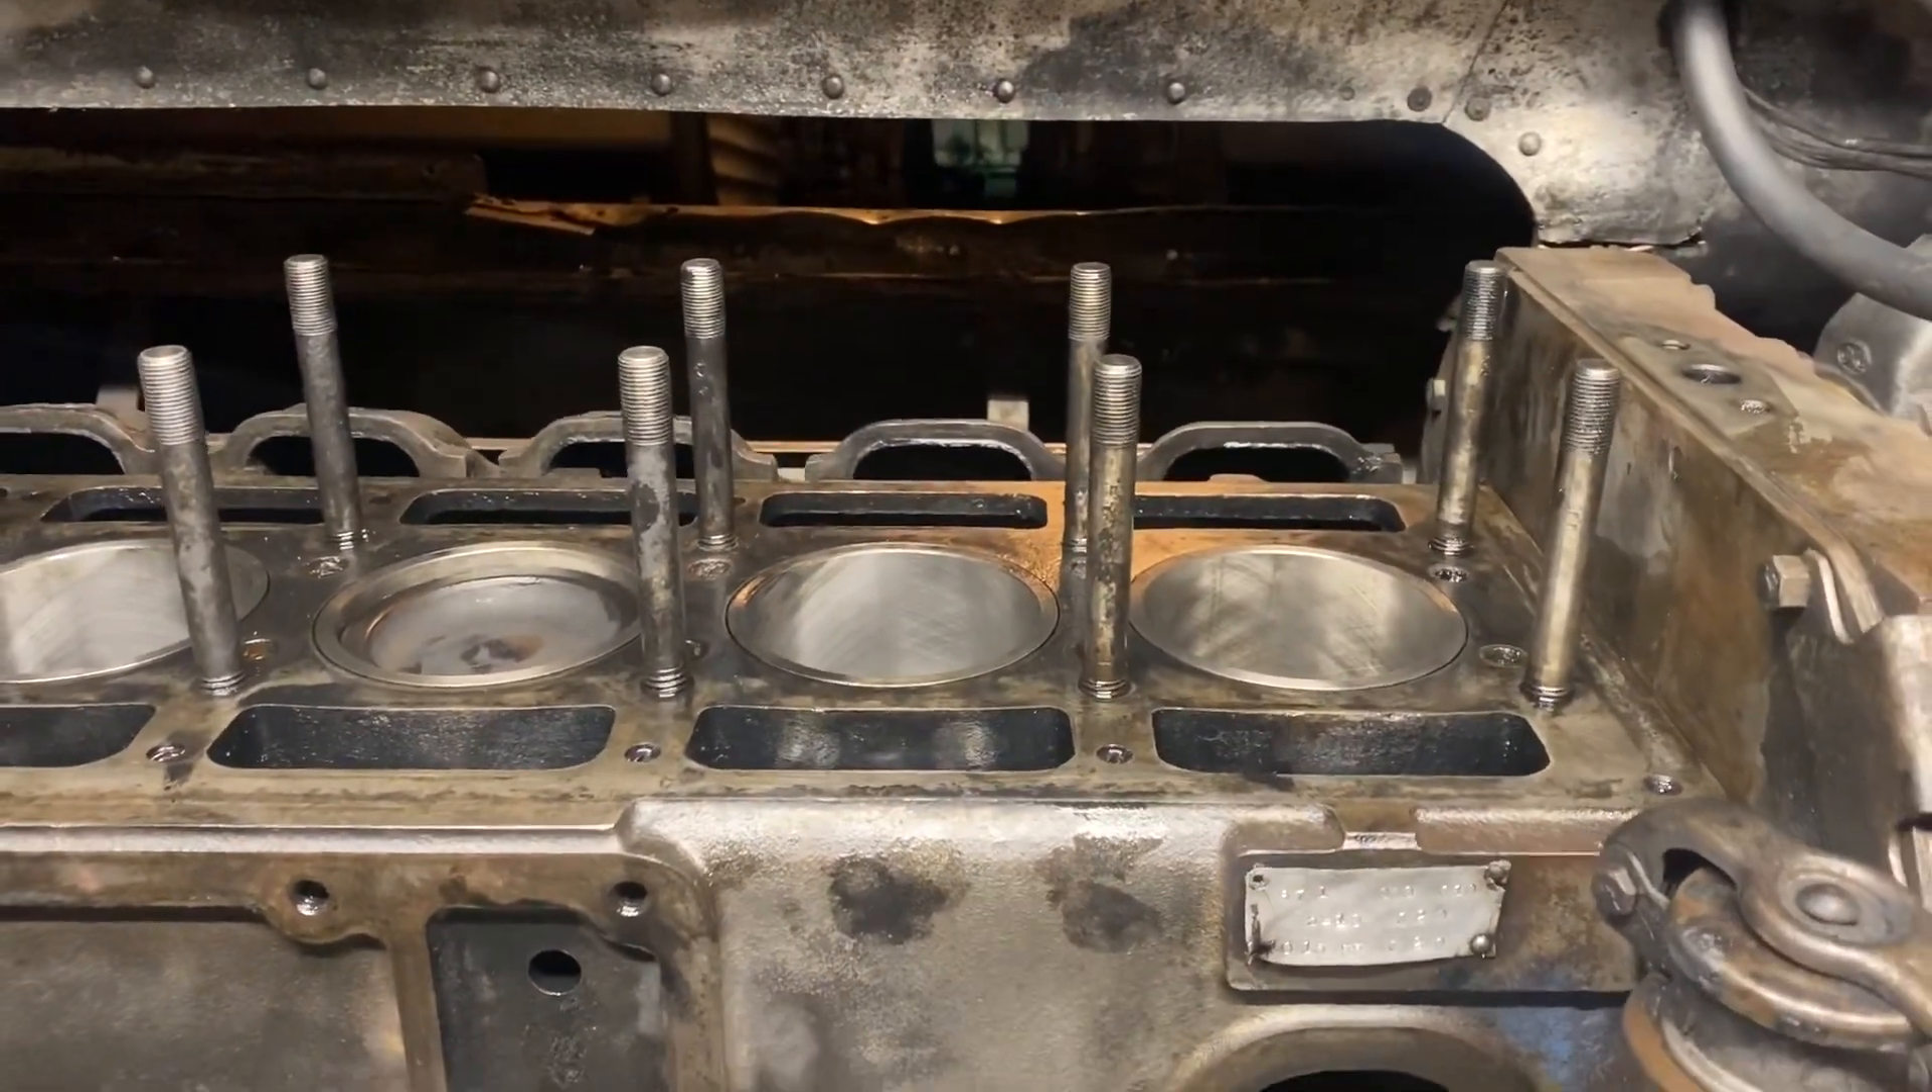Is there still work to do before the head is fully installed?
Yes.